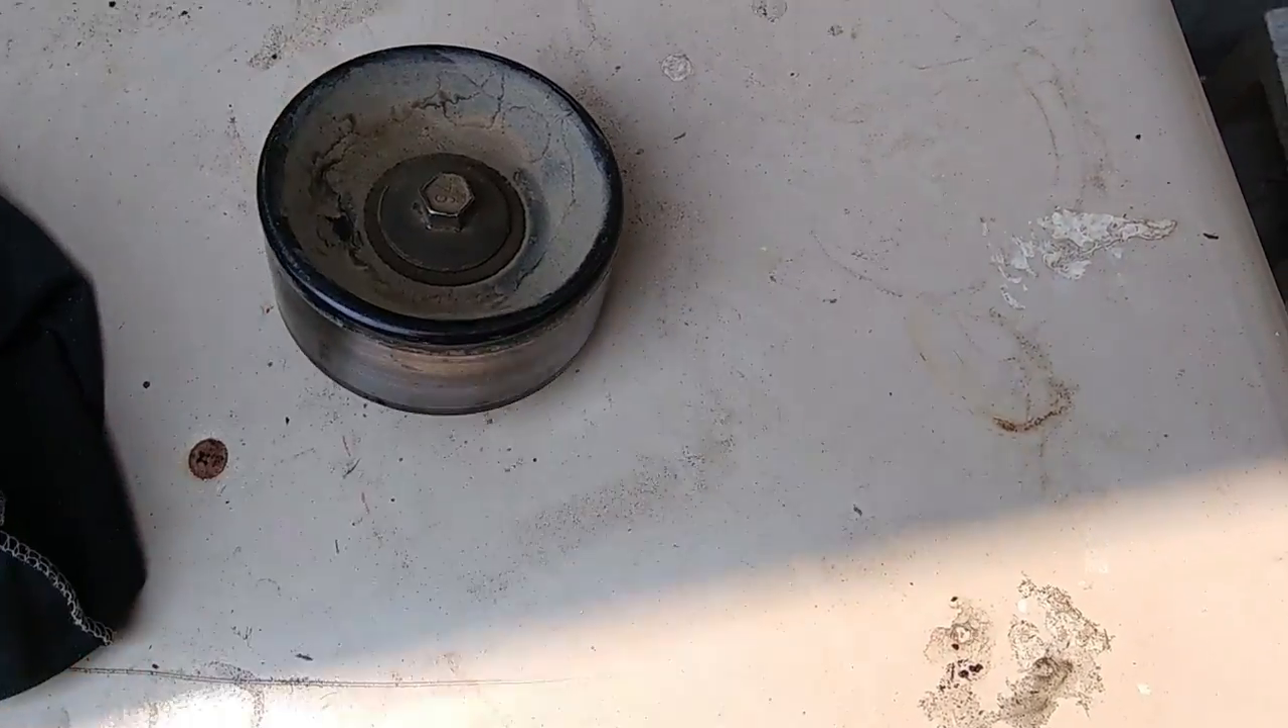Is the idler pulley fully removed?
Yes.